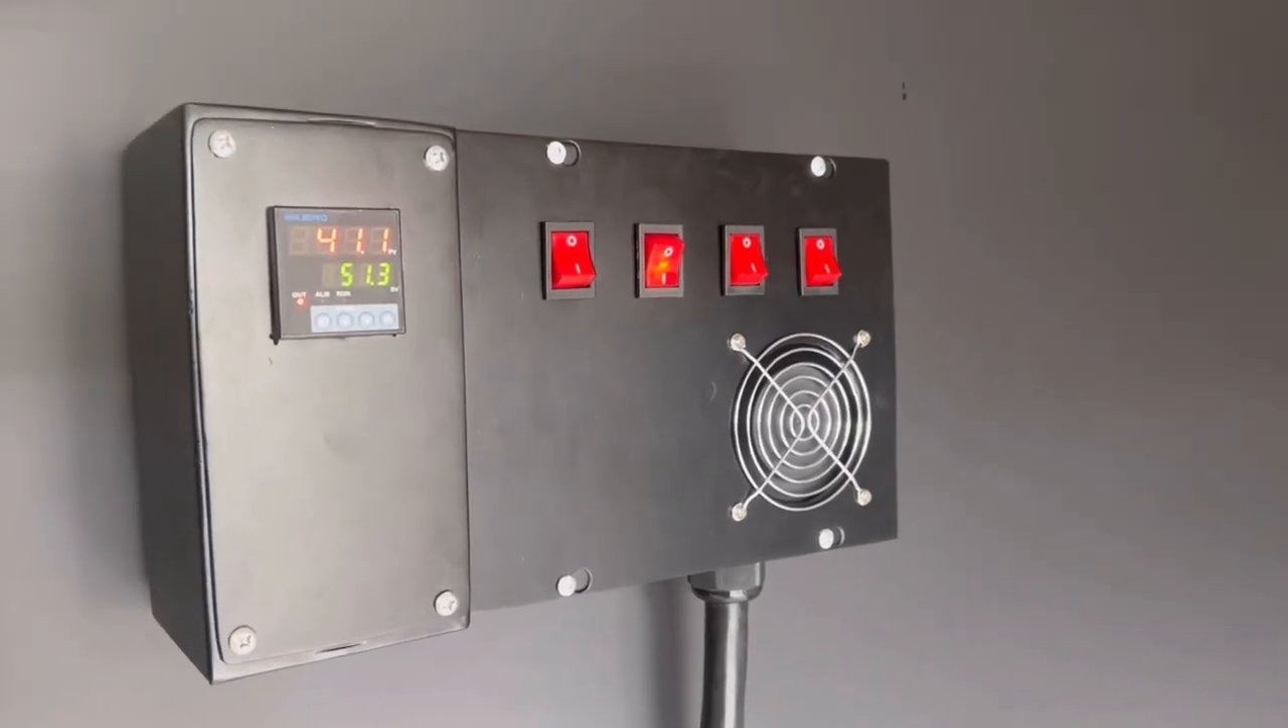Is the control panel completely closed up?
Yes.